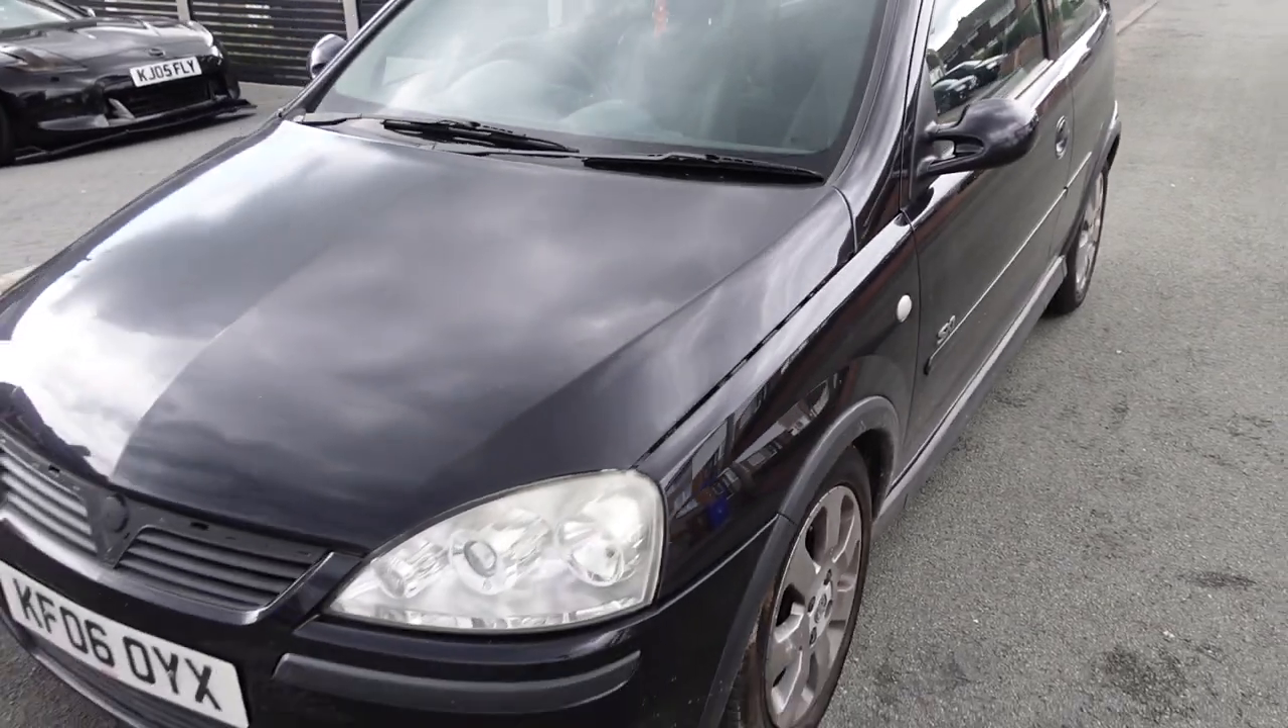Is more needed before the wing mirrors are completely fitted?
No.